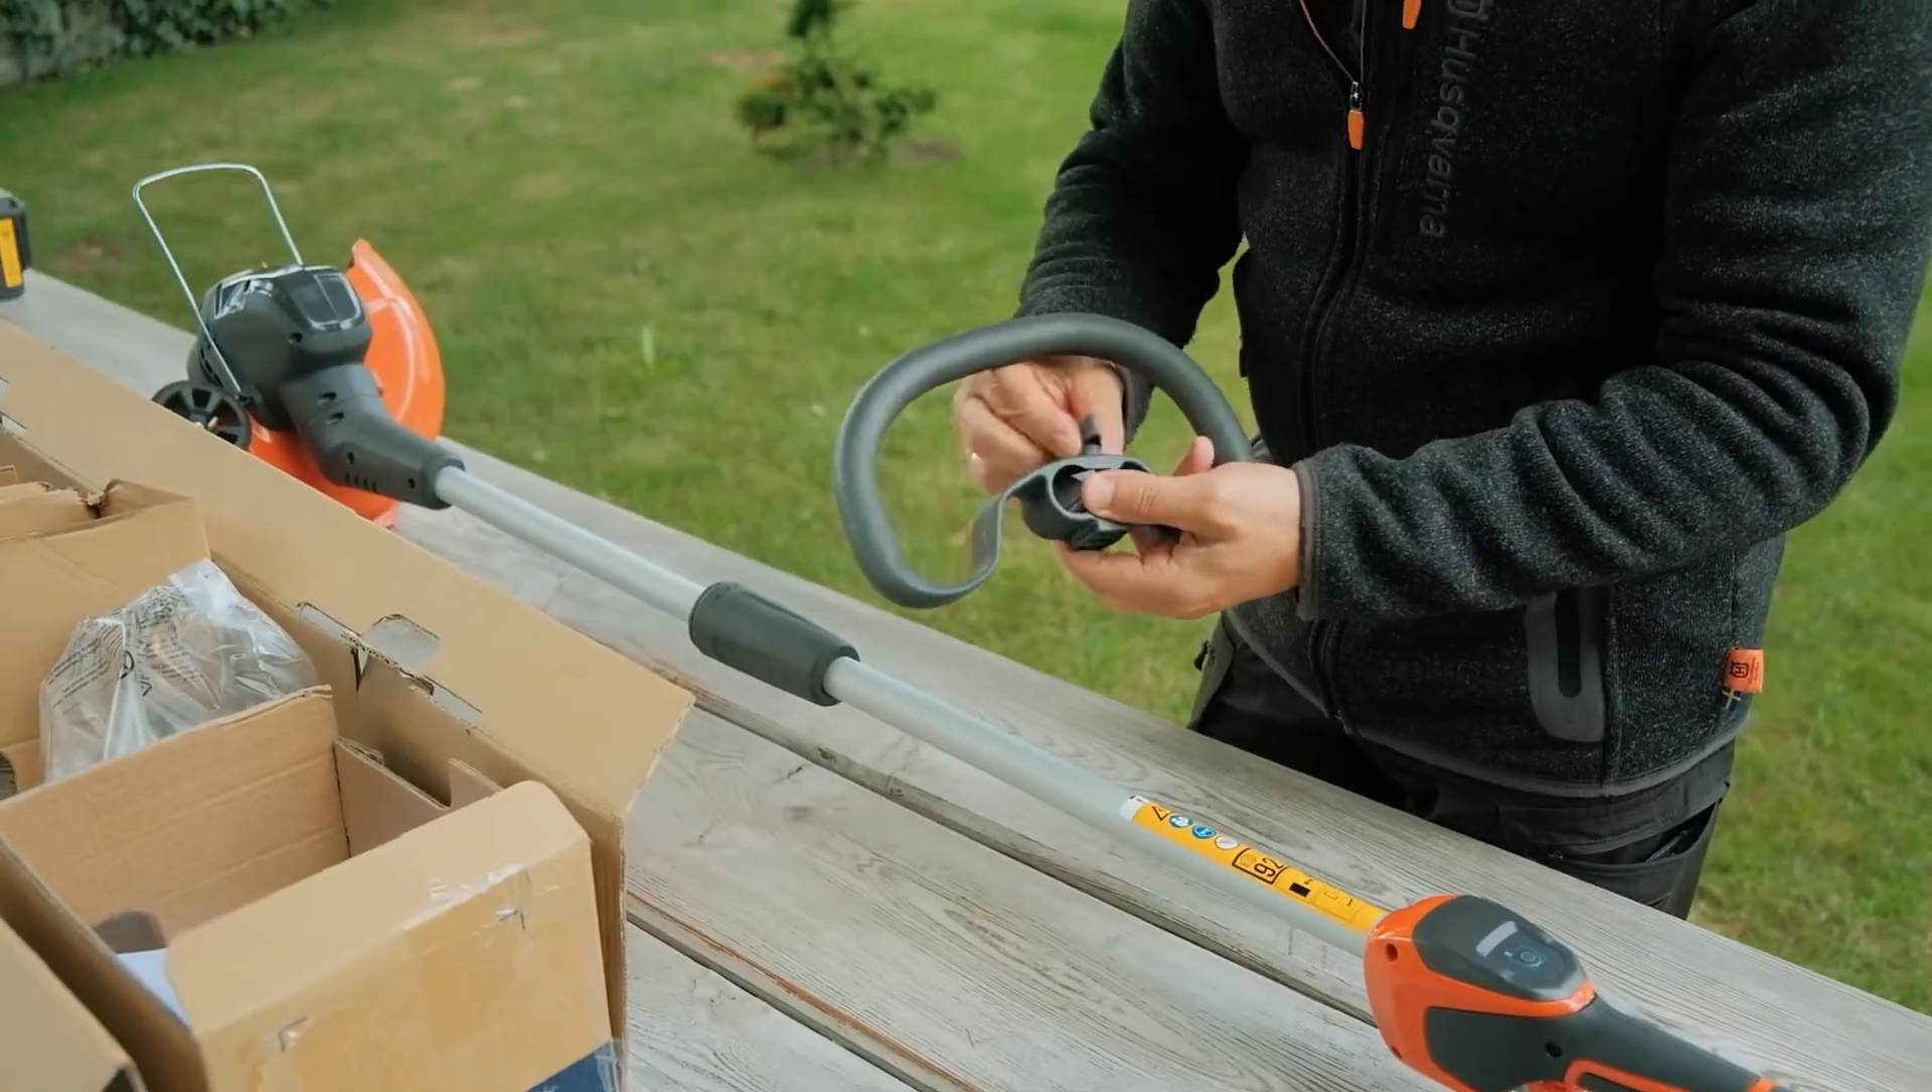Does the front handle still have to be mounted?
Yes.